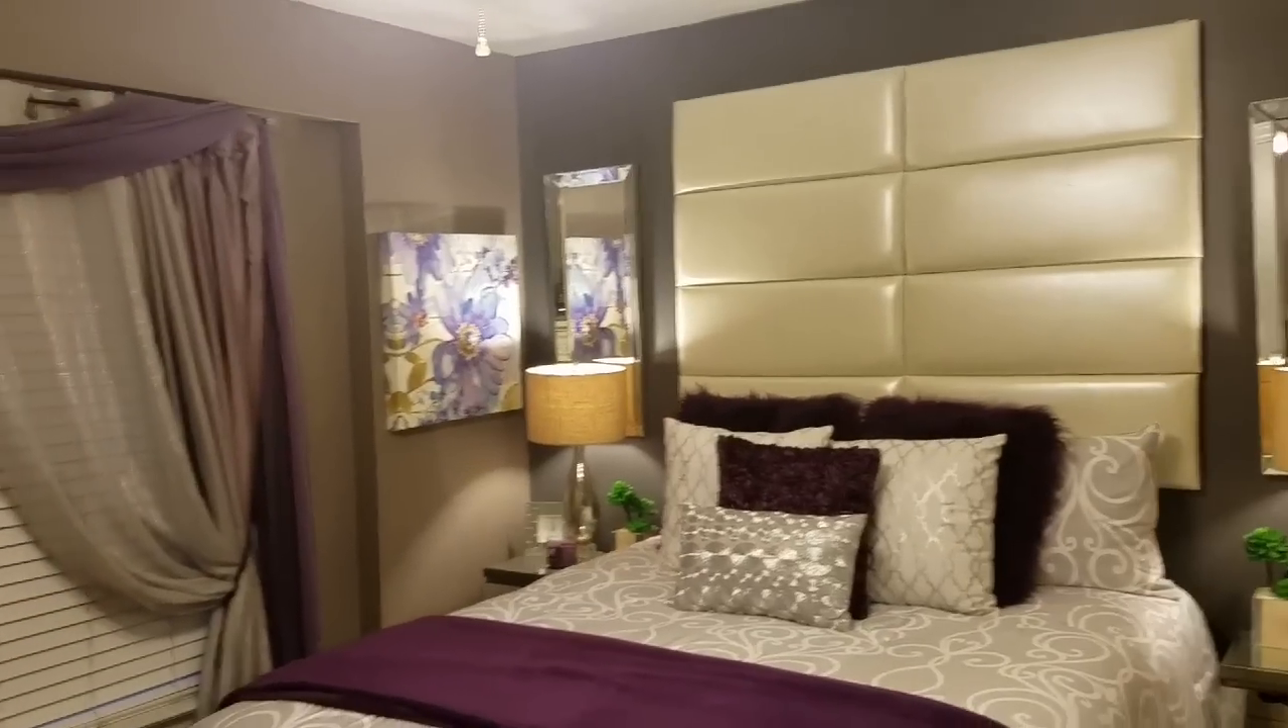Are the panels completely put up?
Yes.